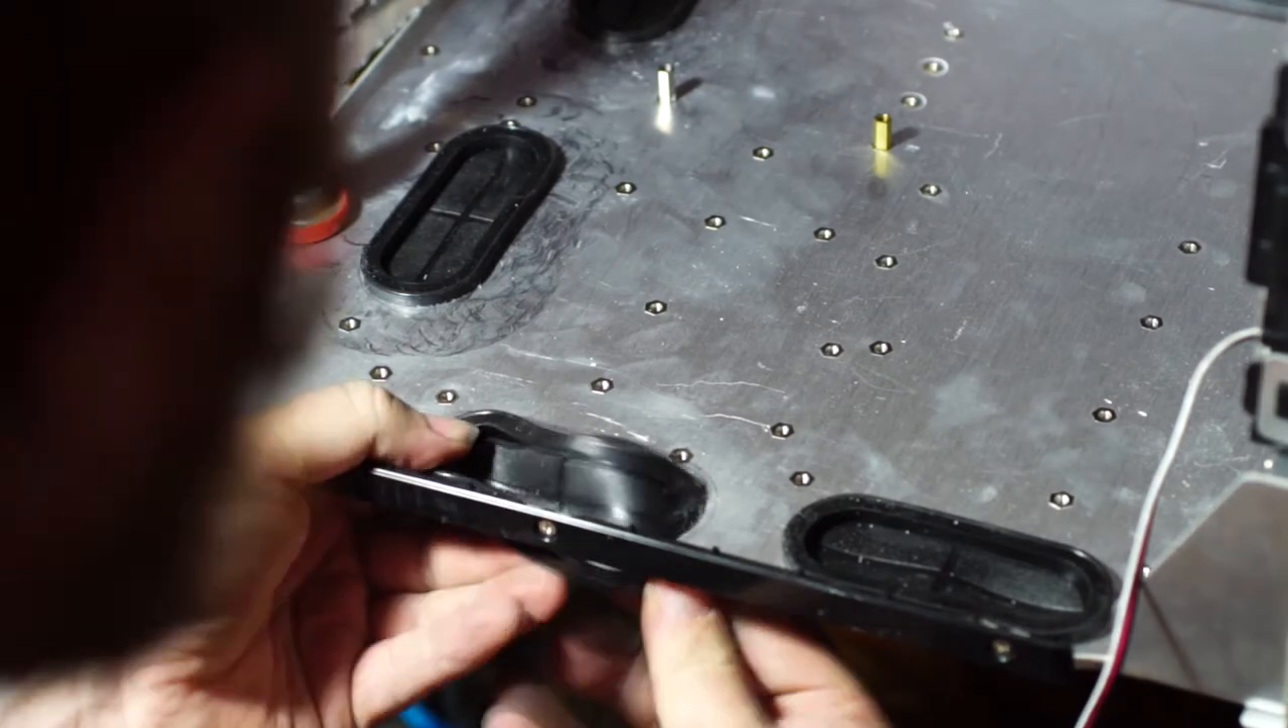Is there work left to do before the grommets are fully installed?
Yes.